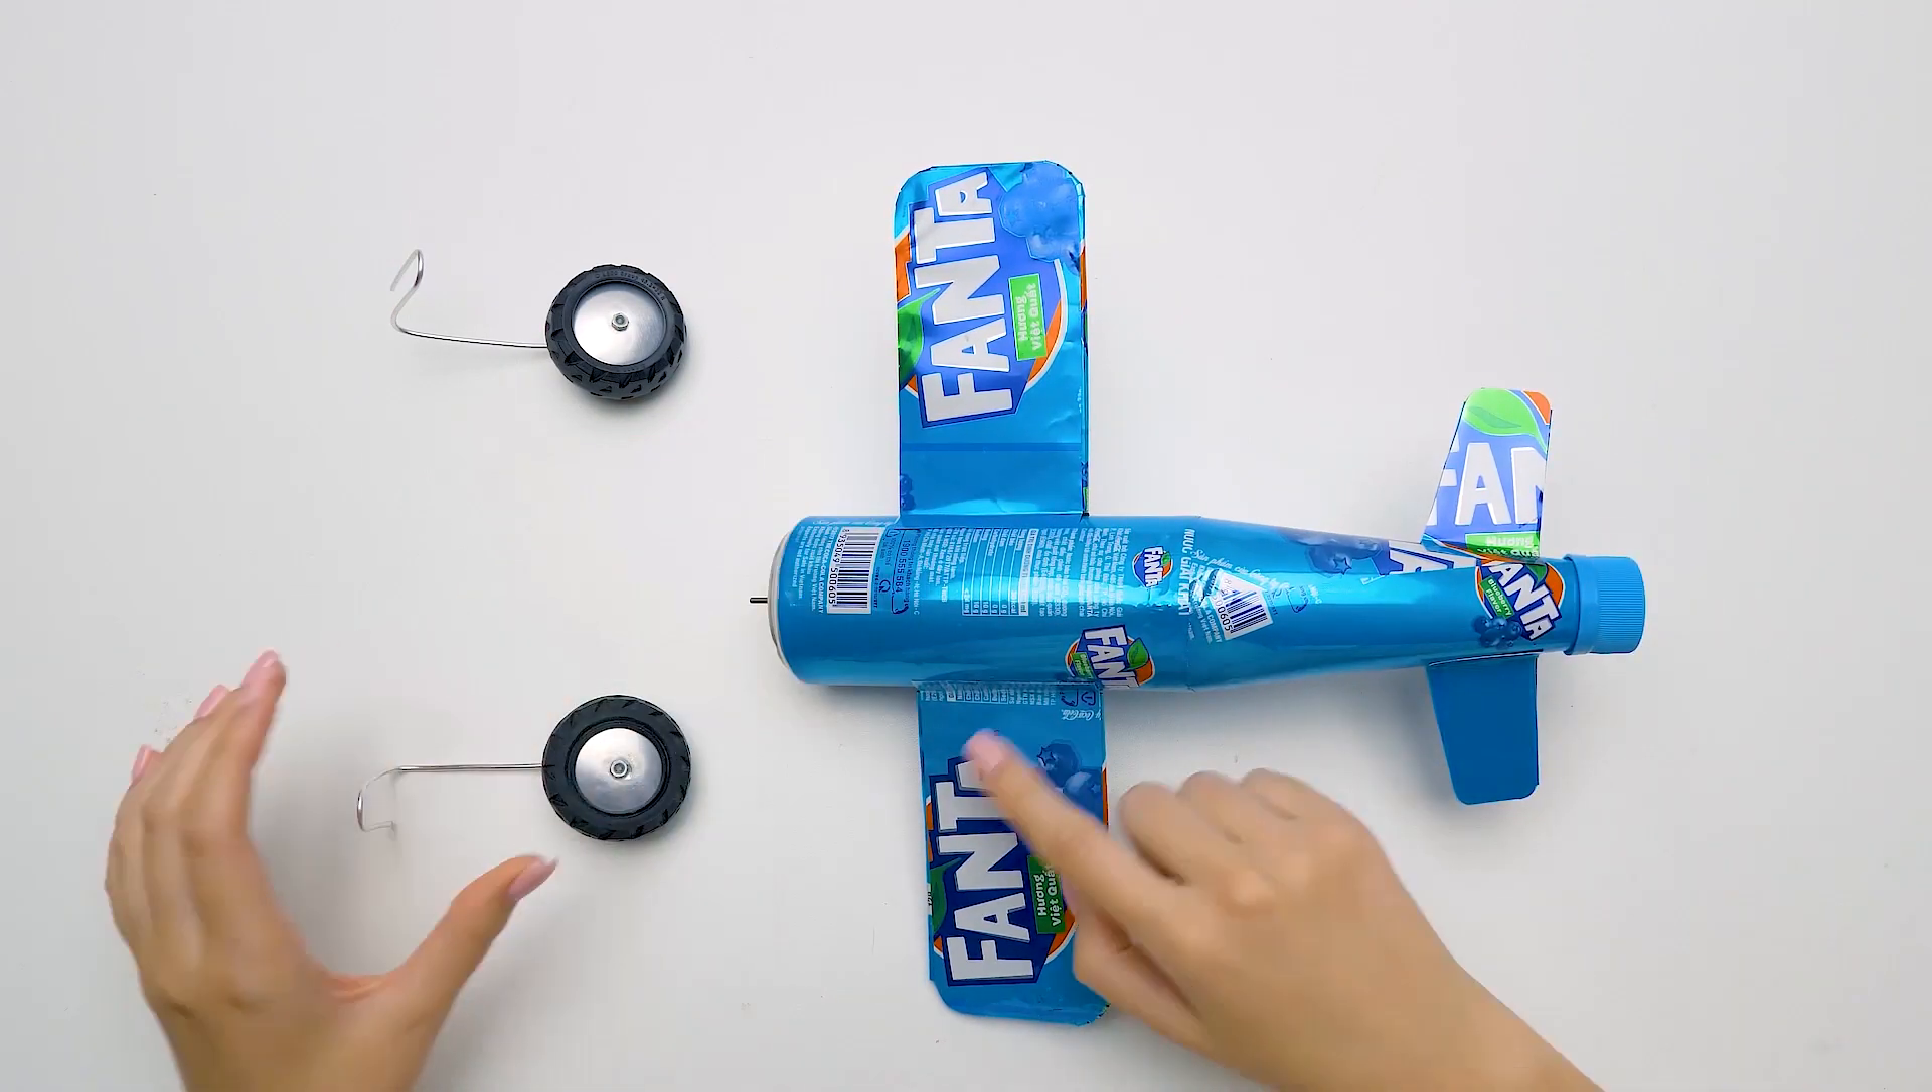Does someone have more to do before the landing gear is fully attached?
Yes.